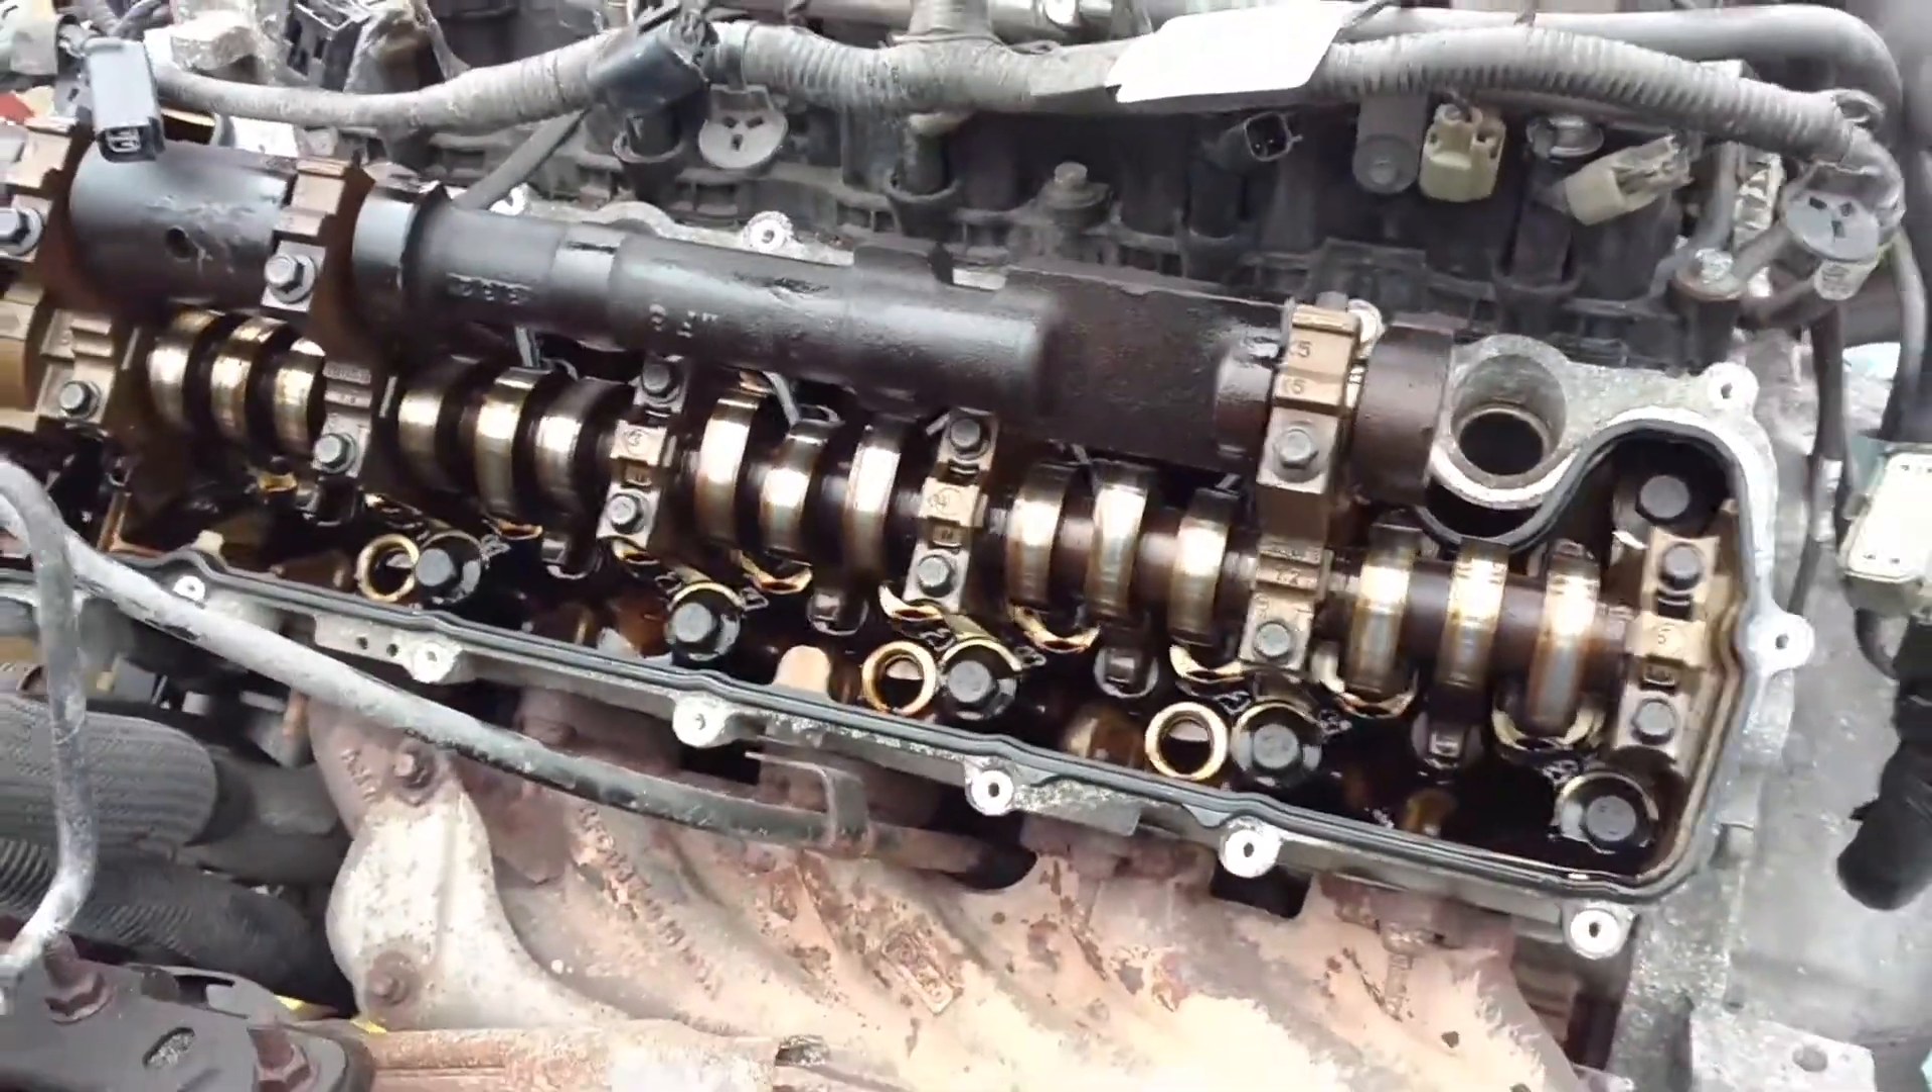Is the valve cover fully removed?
Yes.